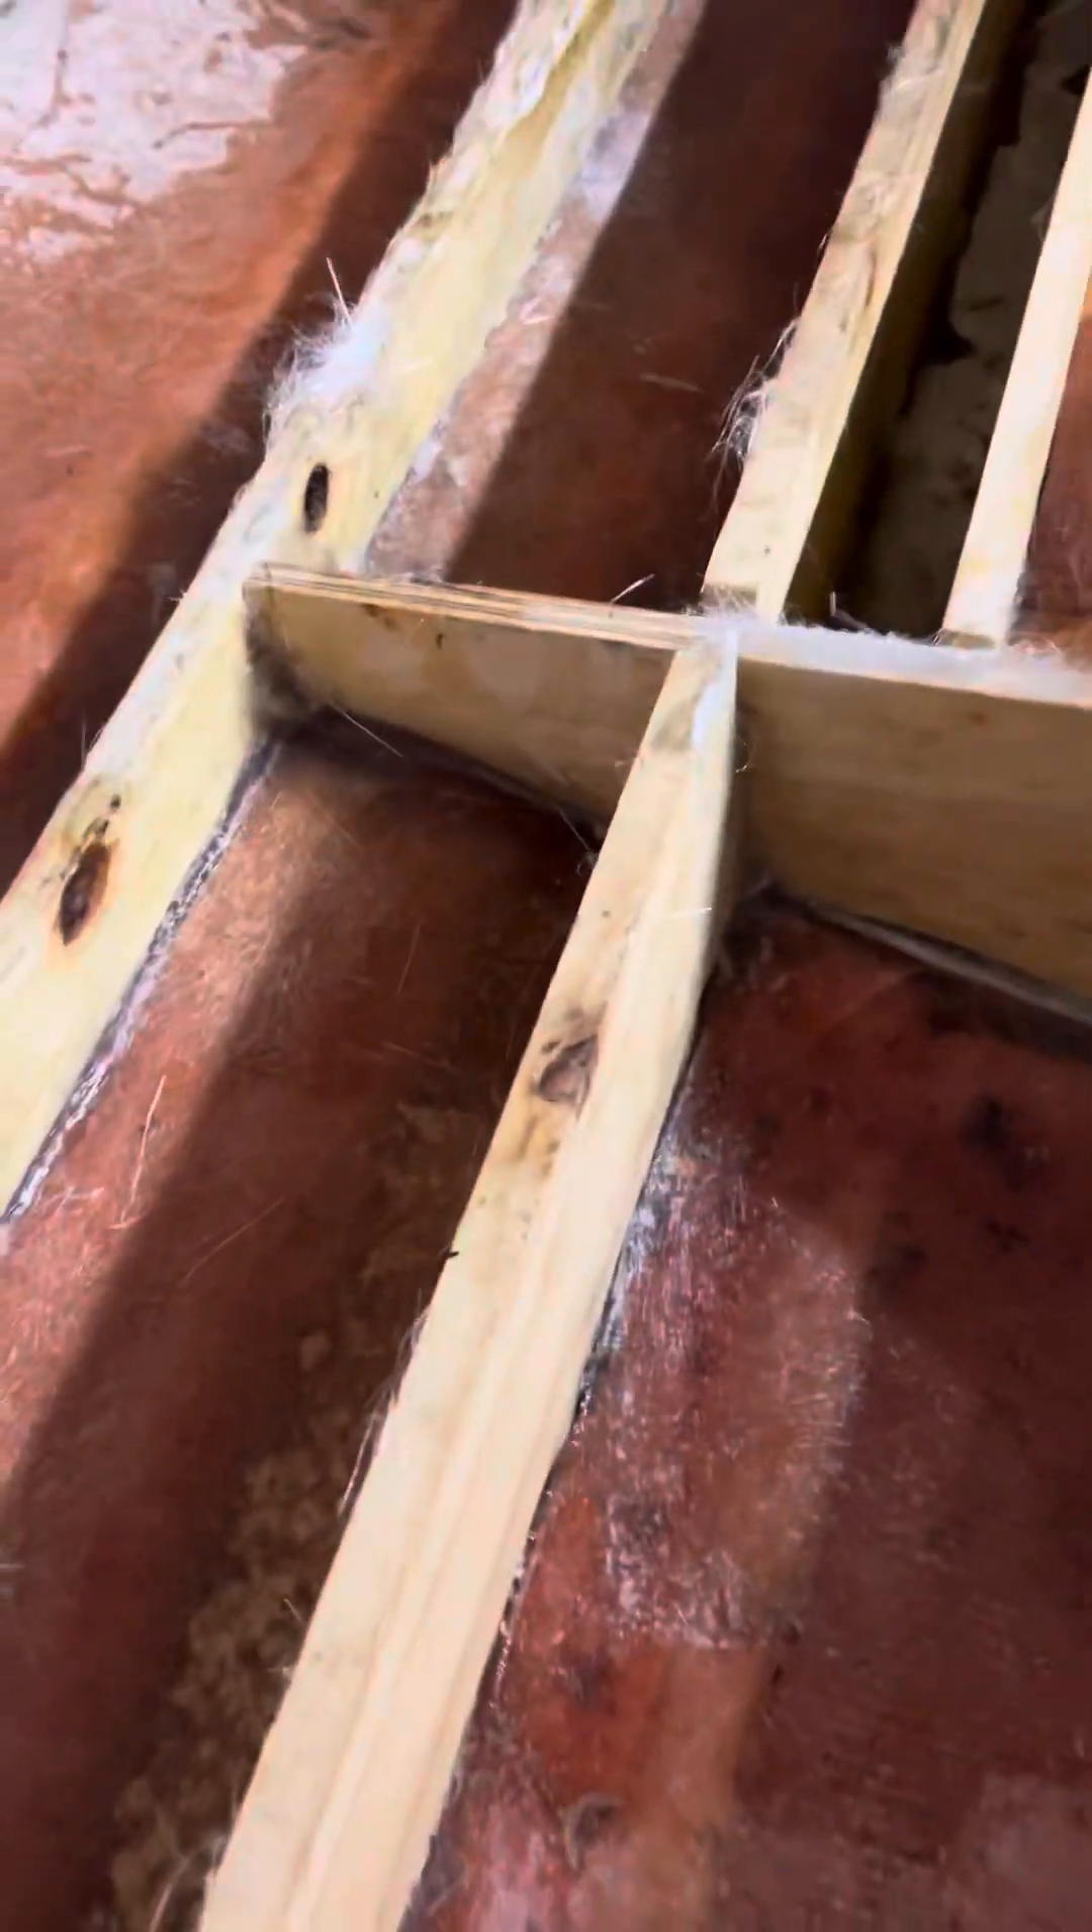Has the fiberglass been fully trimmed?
No.